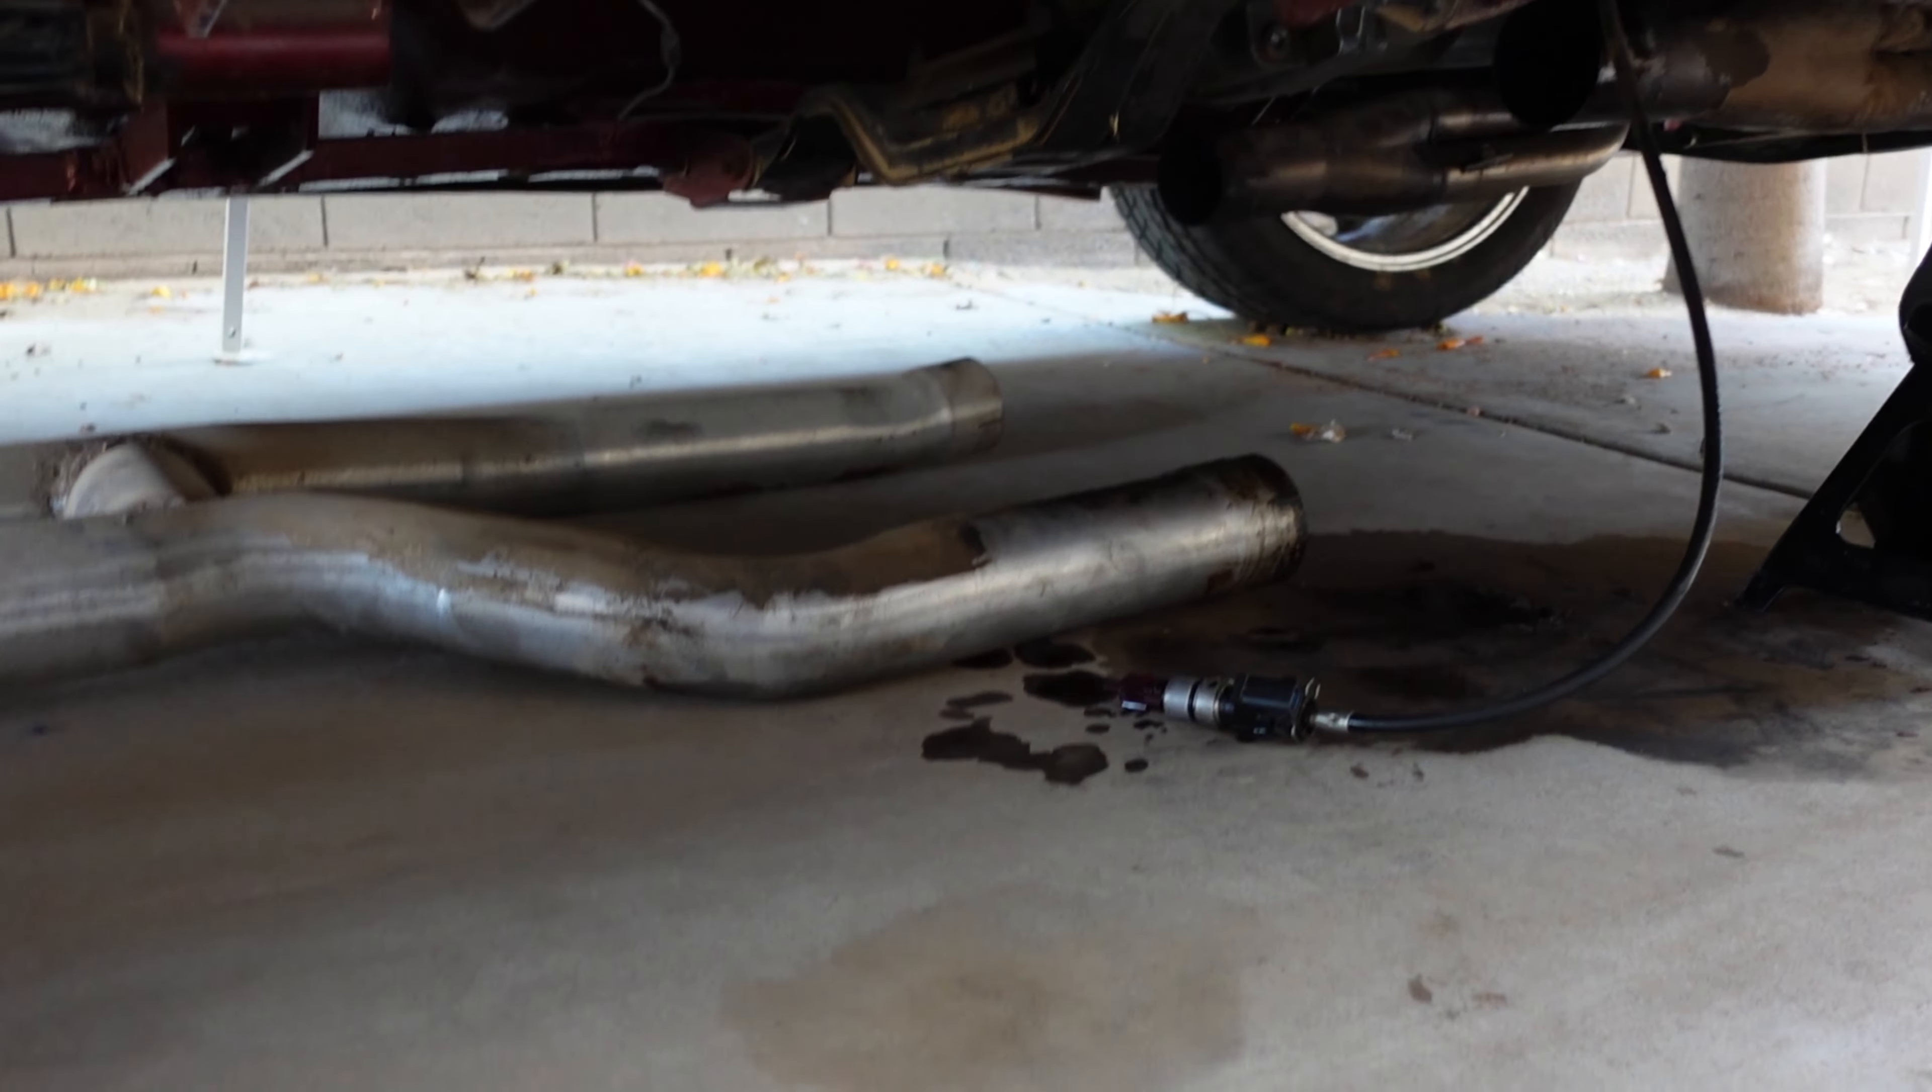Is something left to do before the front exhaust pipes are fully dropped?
No.